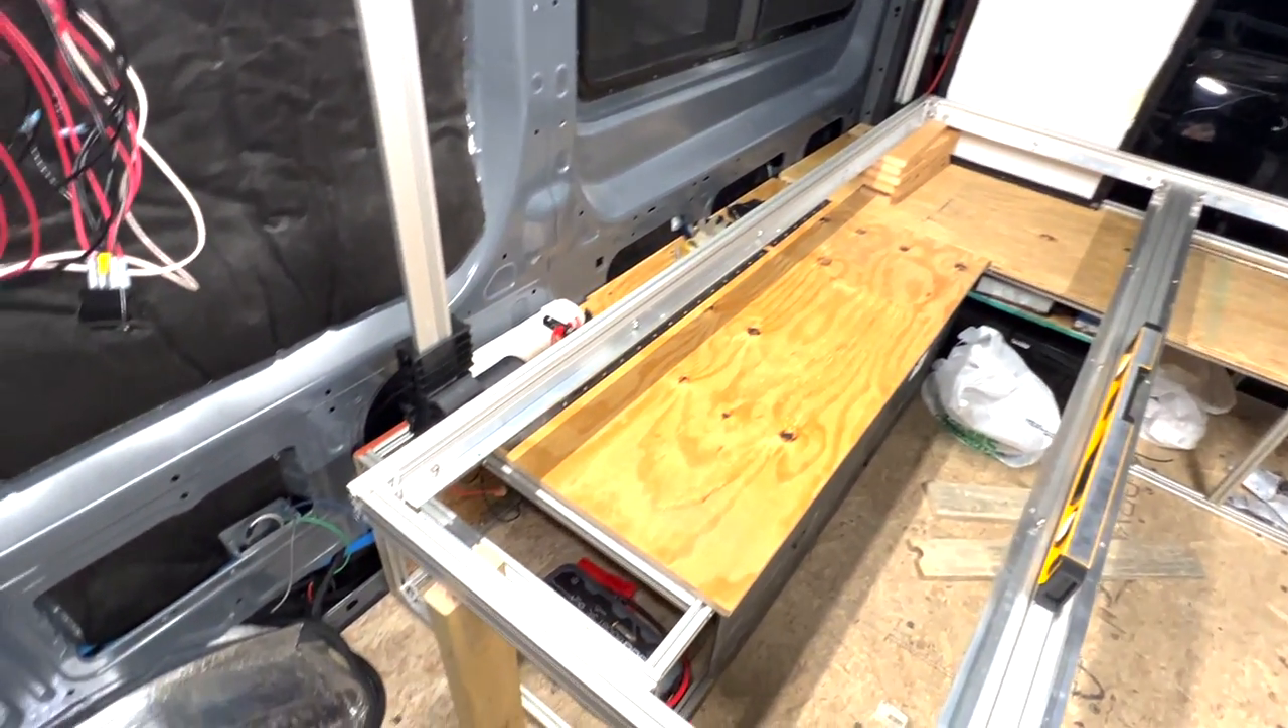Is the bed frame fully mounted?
No.